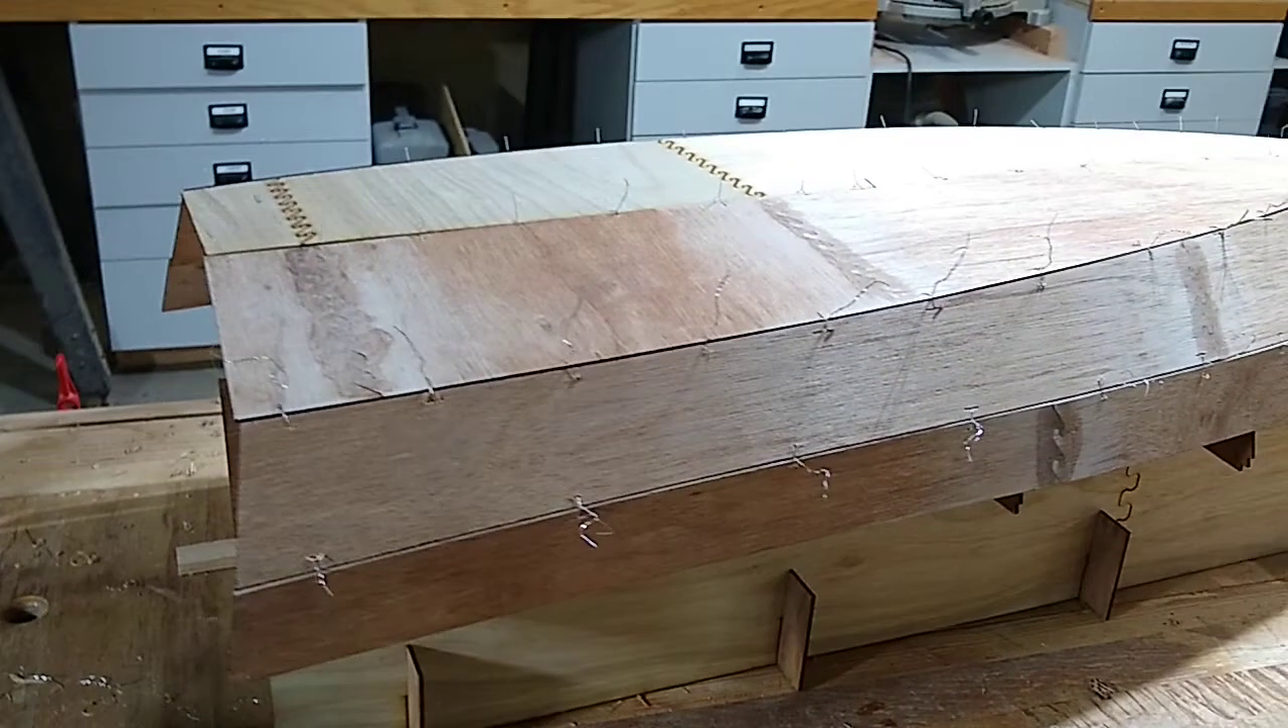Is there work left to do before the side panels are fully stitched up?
No.